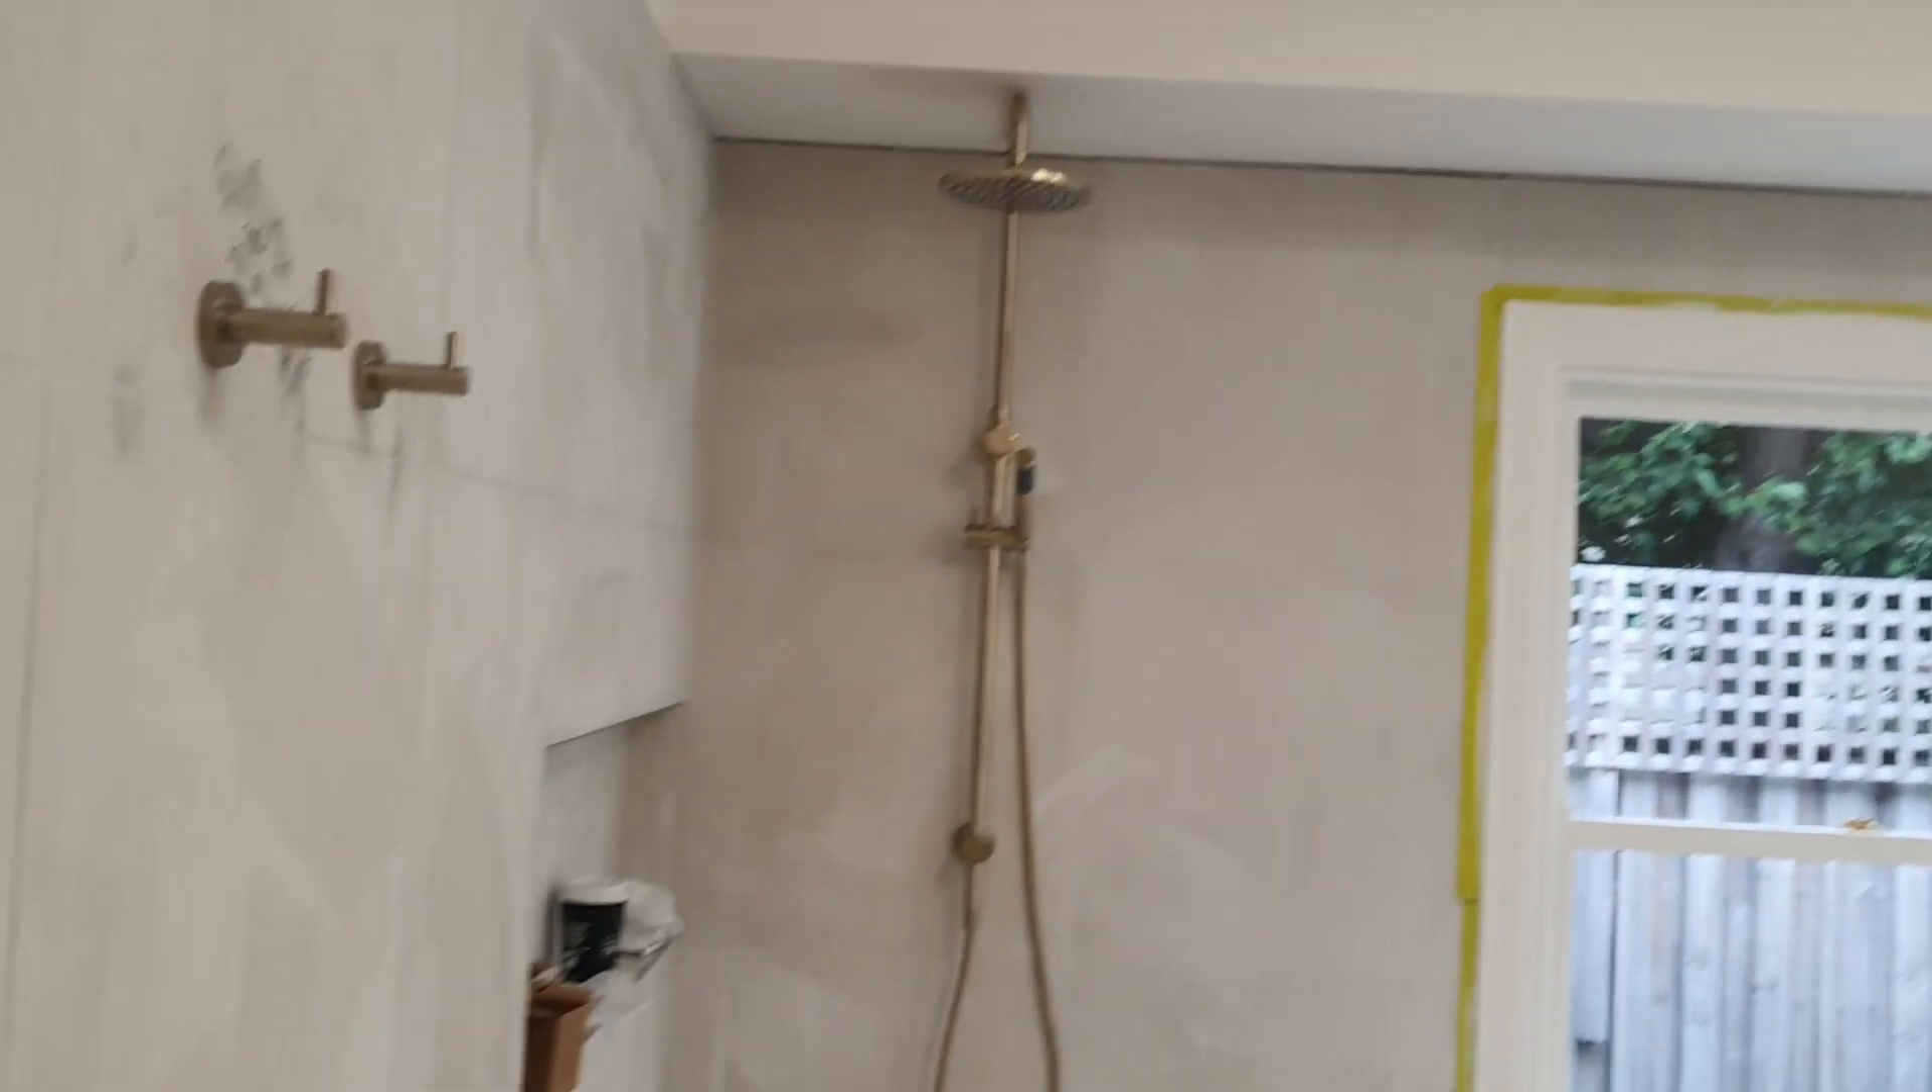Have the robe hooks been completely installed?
Yes.